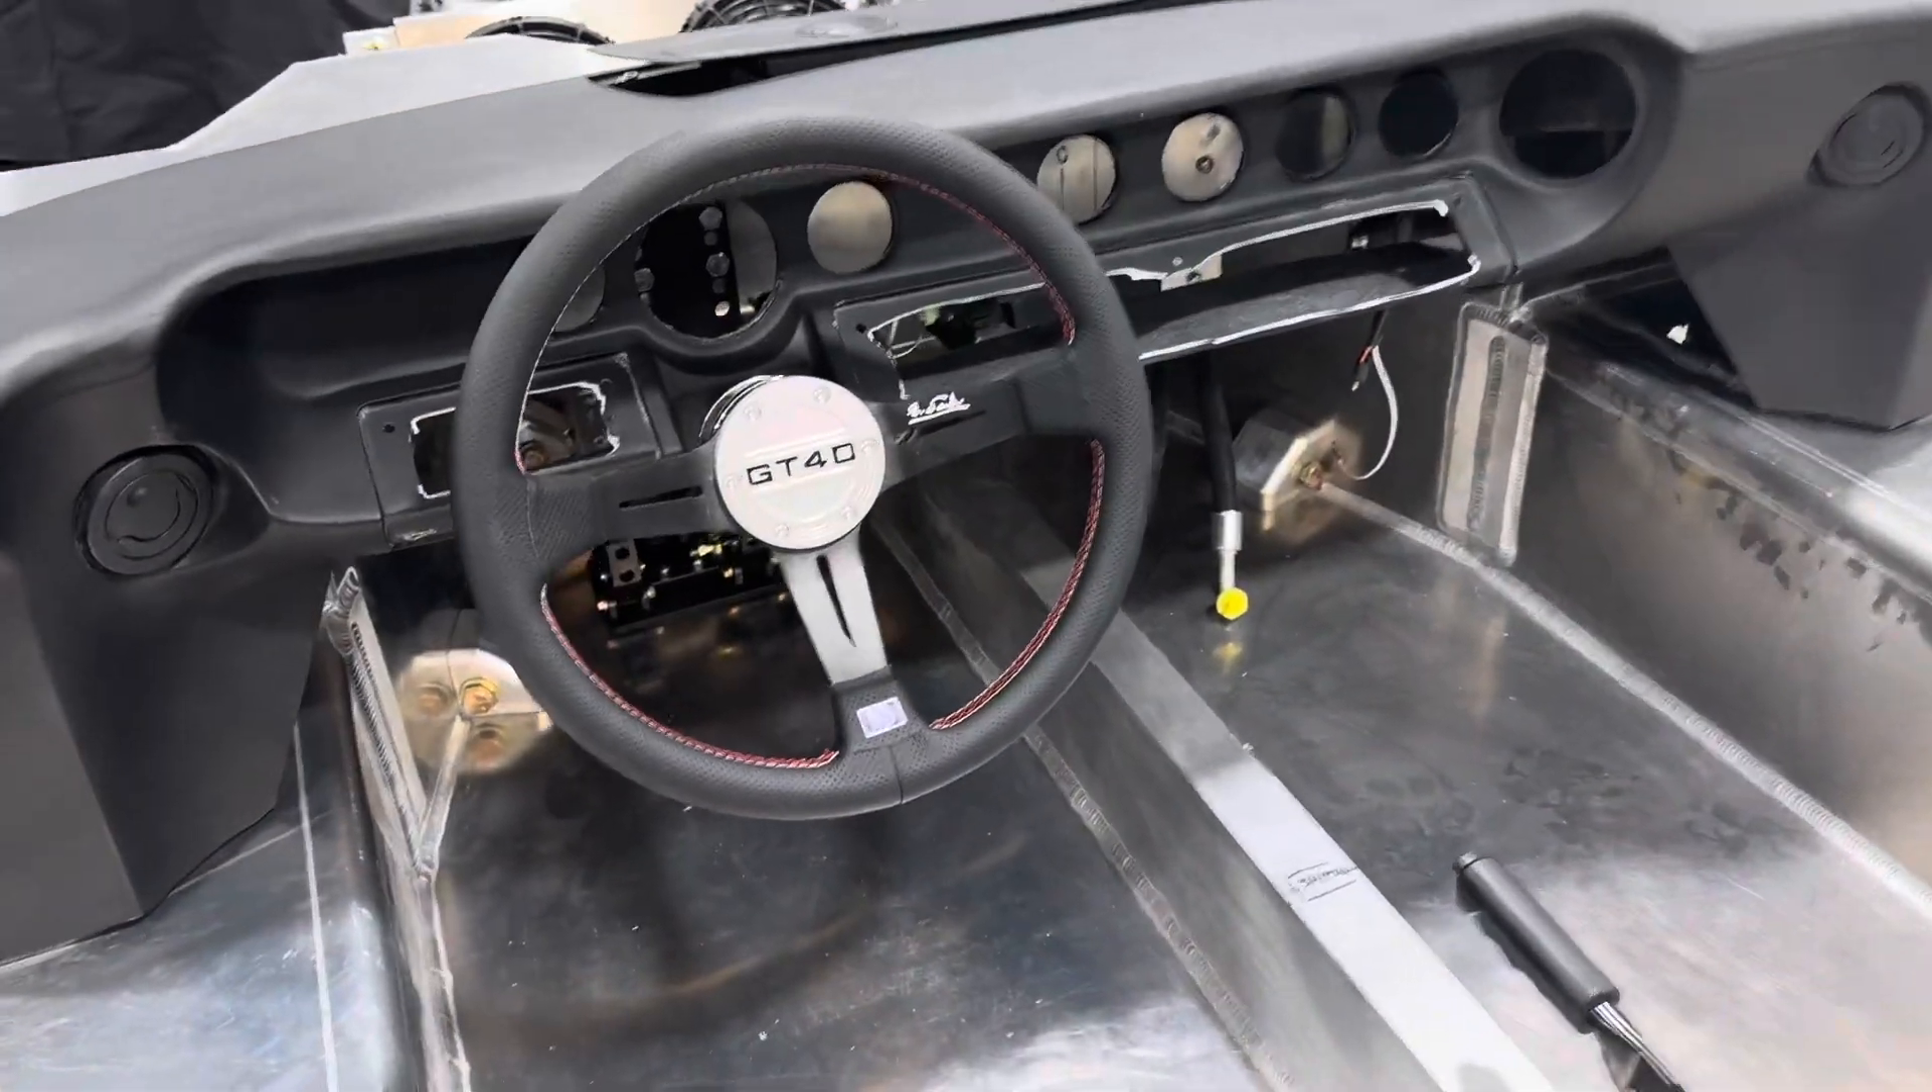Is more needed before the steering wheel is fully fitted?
No.